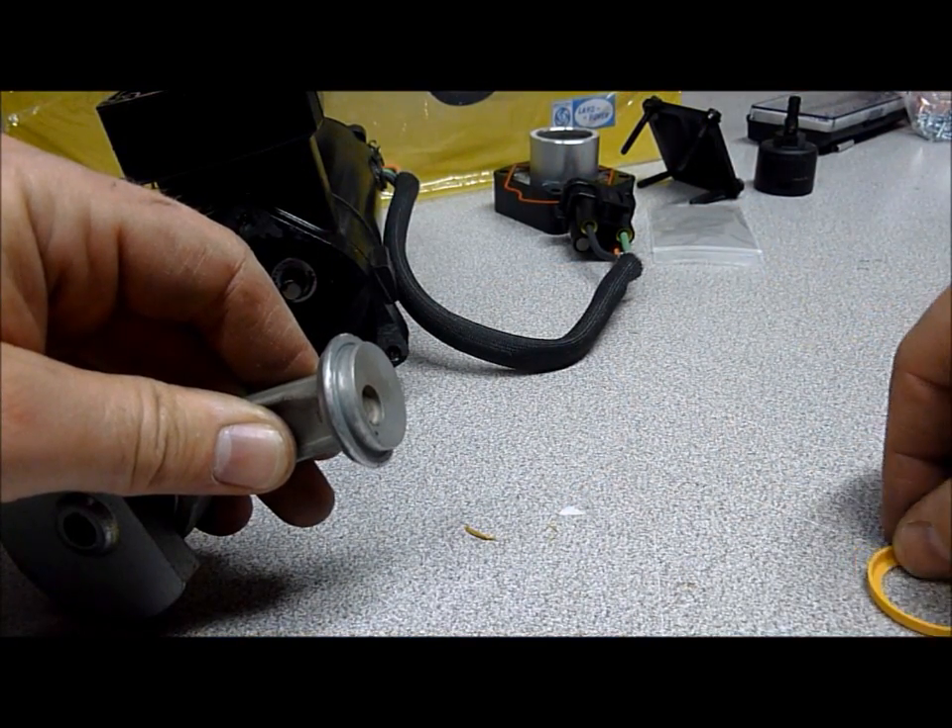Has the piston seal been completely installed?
No.